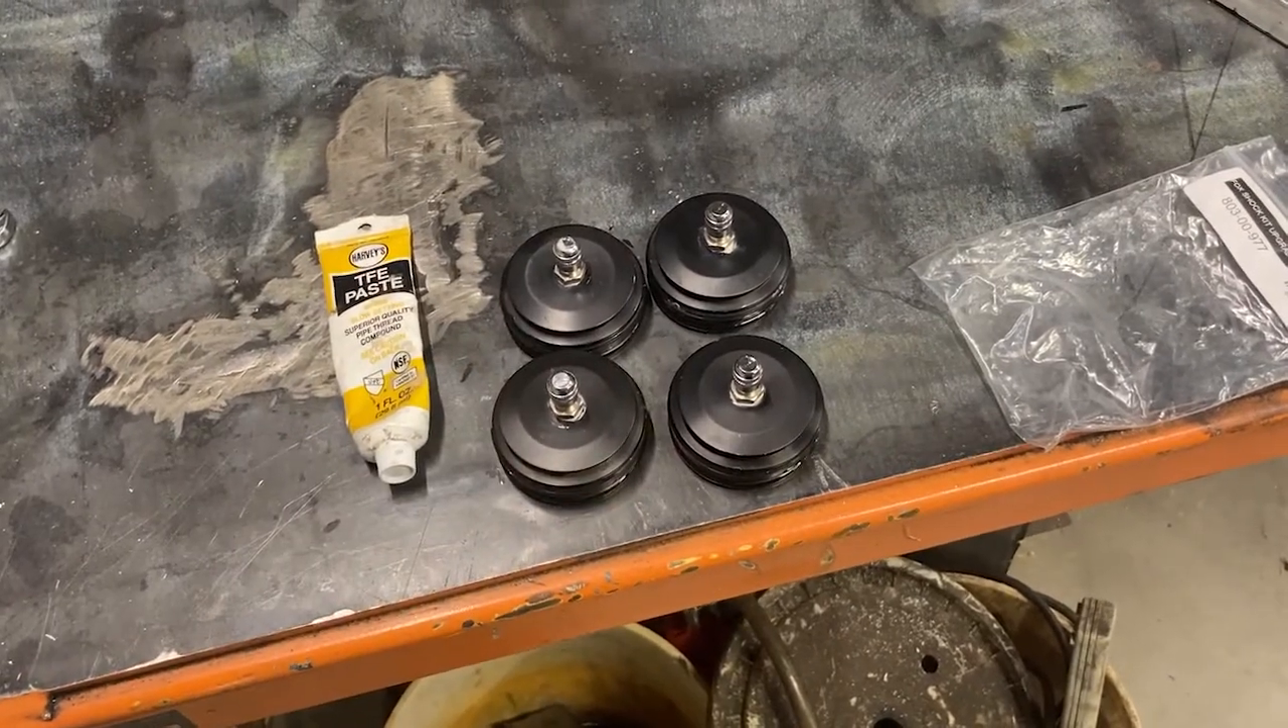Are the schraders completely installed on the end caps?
Yes.